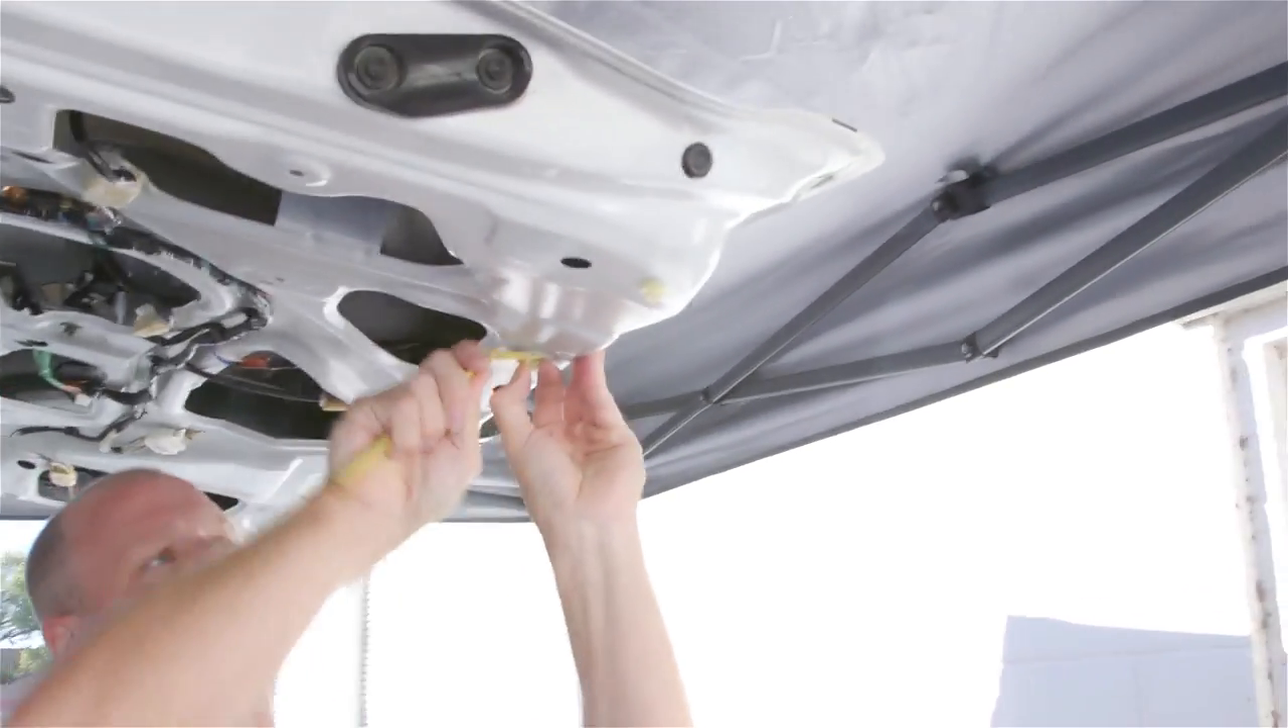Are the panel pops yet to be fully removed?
Yes.